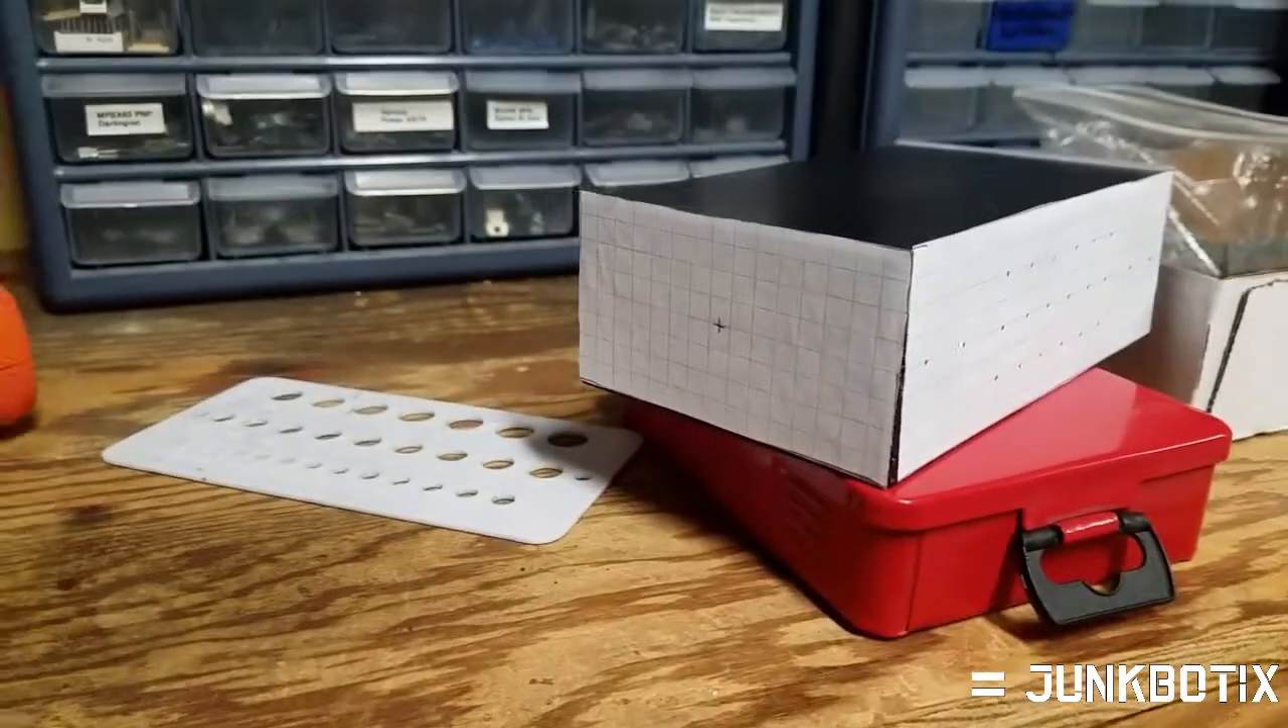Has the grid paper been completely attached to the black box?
Yes.